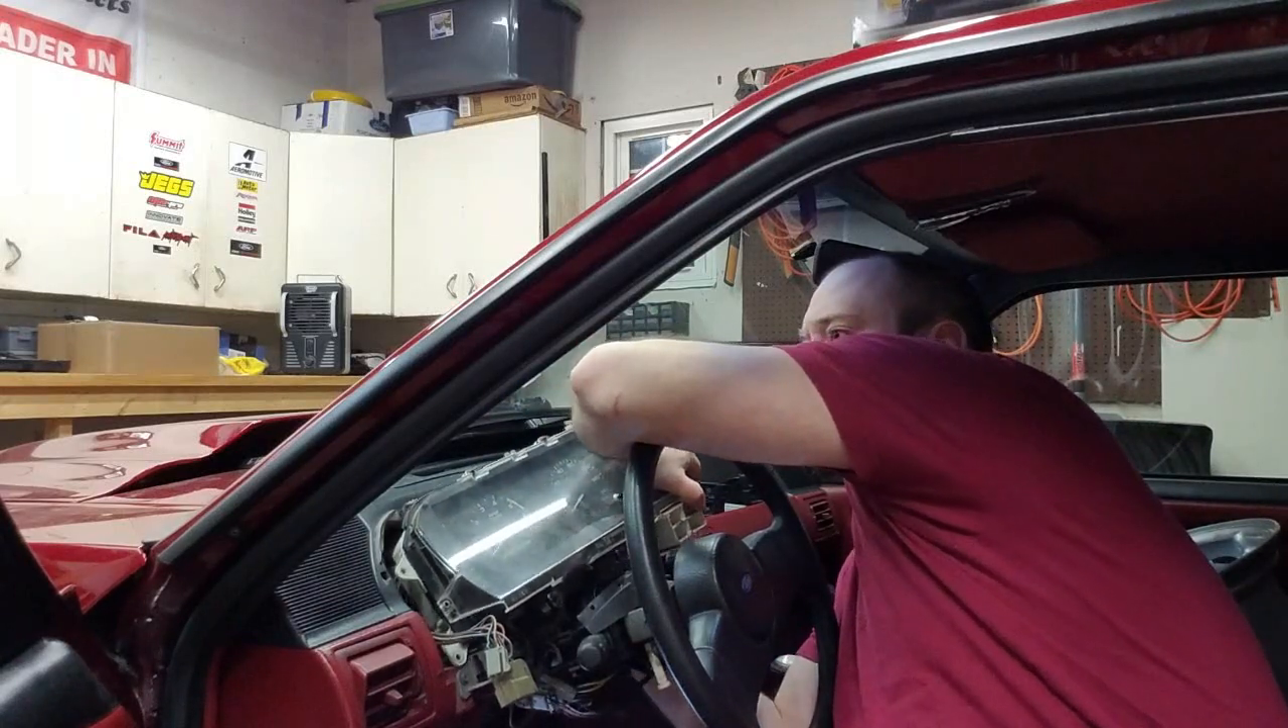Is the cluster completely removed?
No.